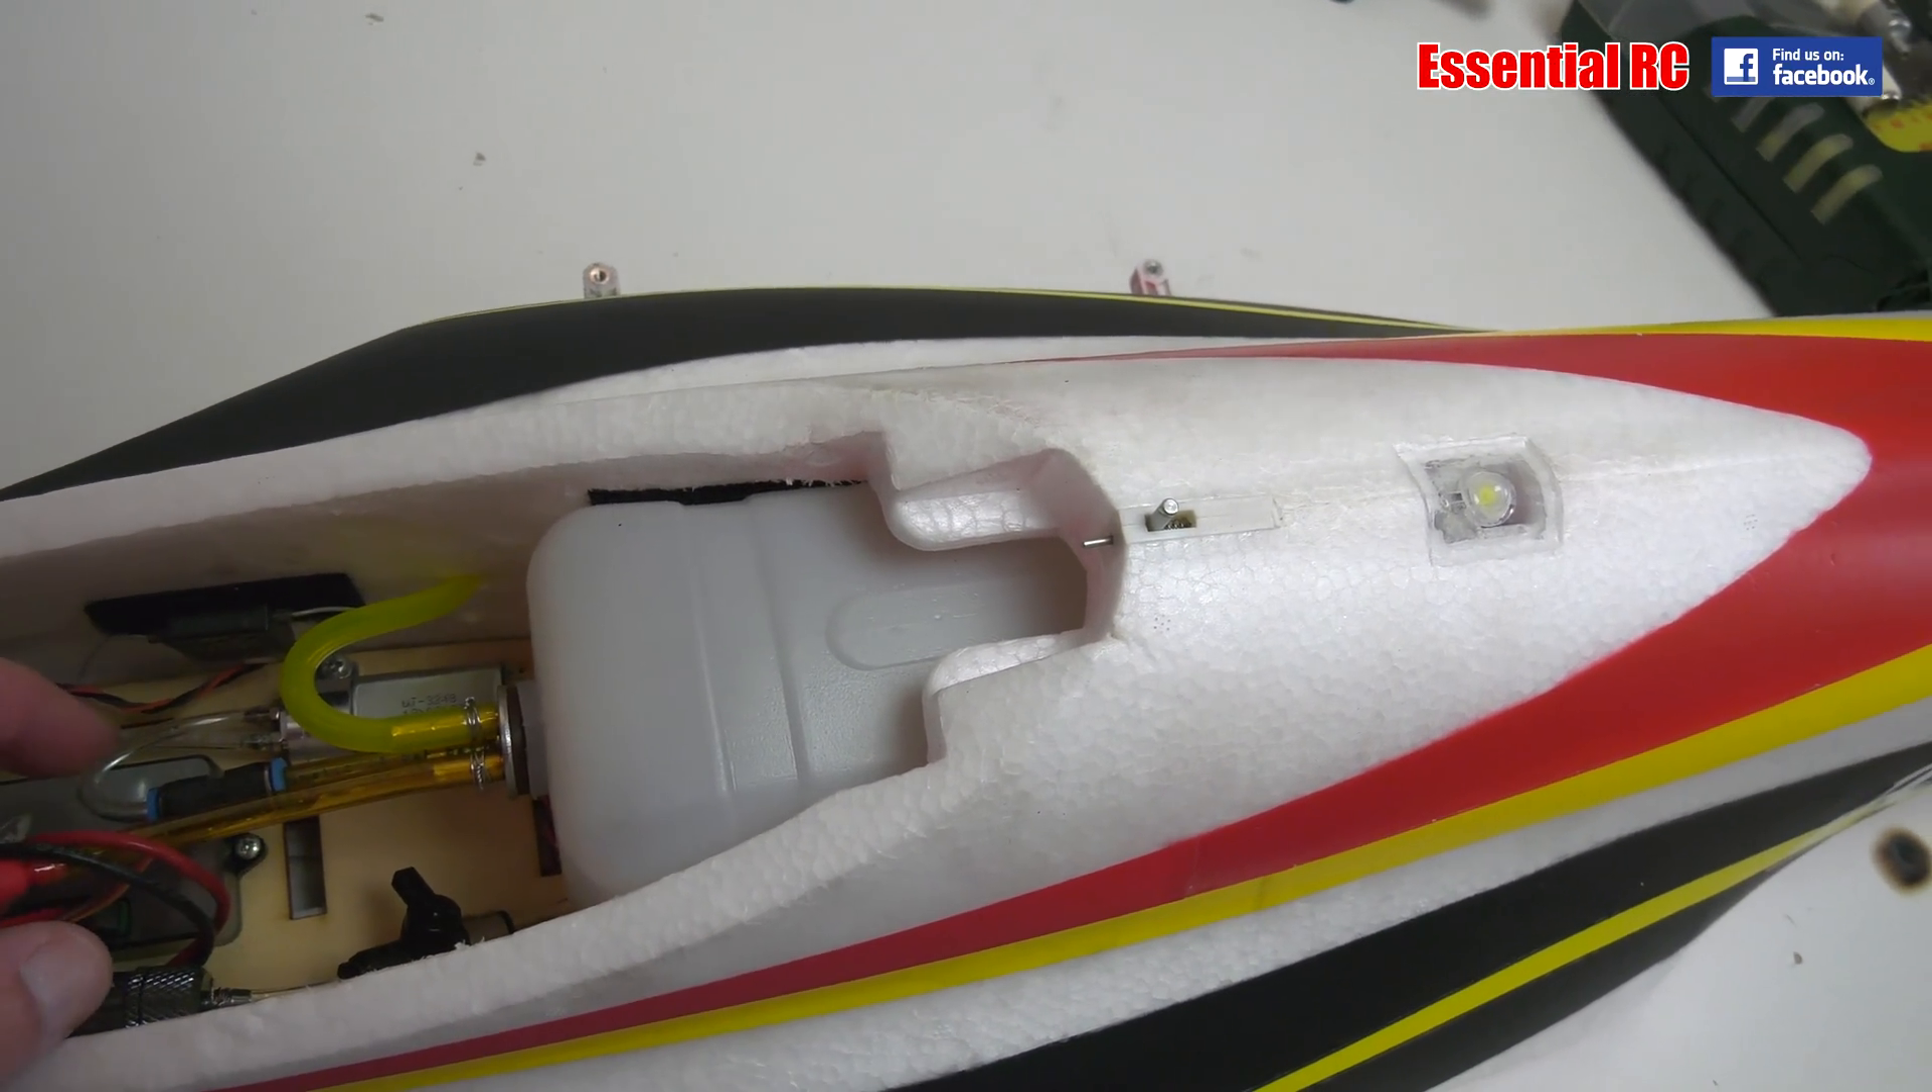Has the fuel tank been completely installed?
Yes.